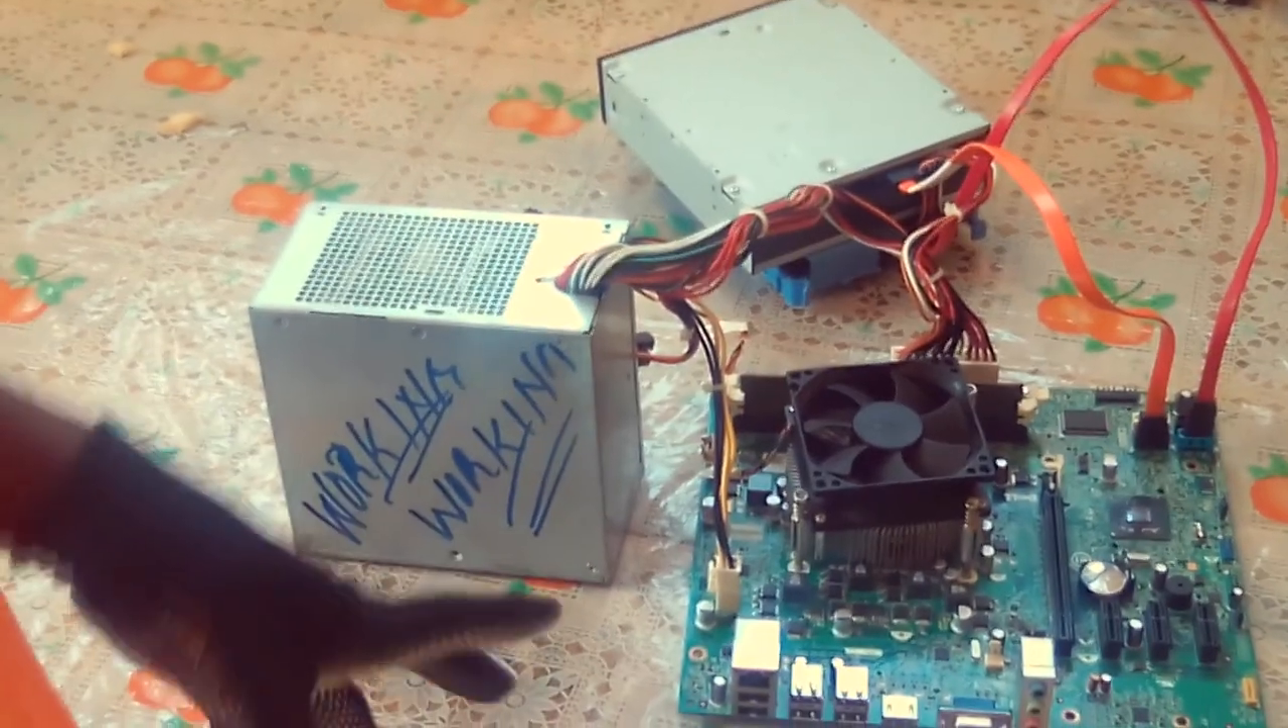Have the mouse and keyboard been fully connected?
No.